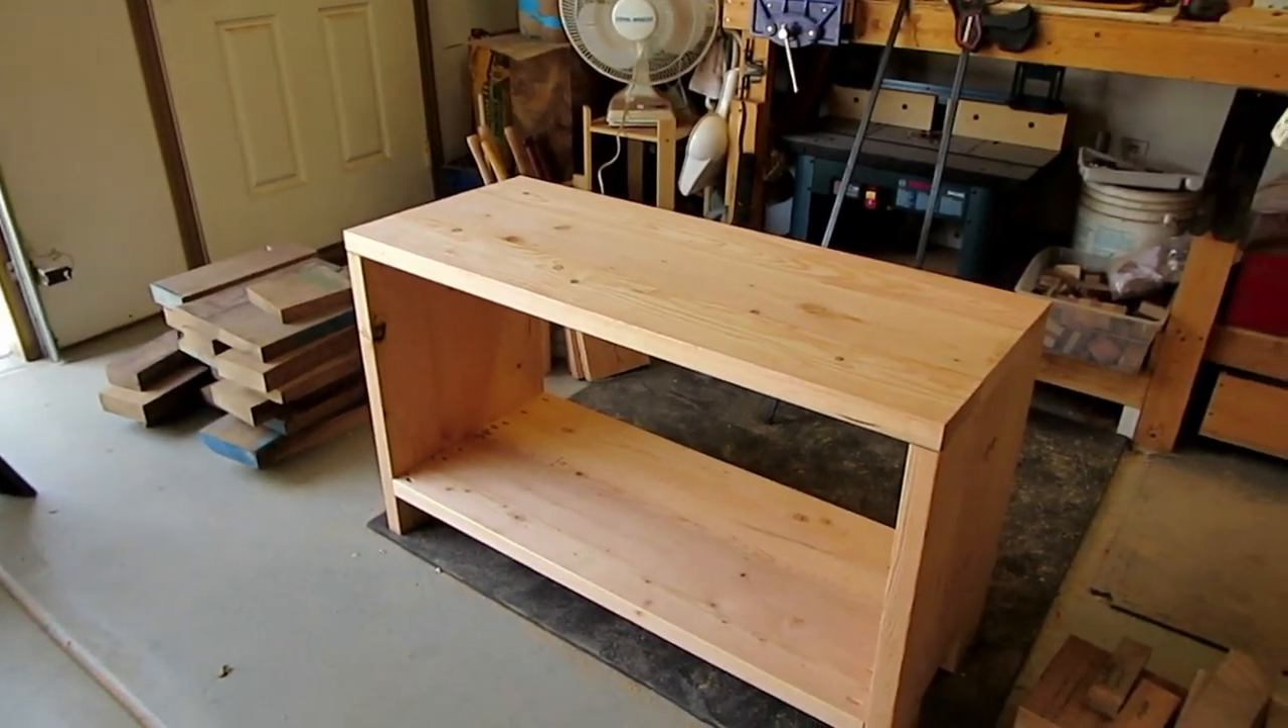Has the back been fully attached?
No.